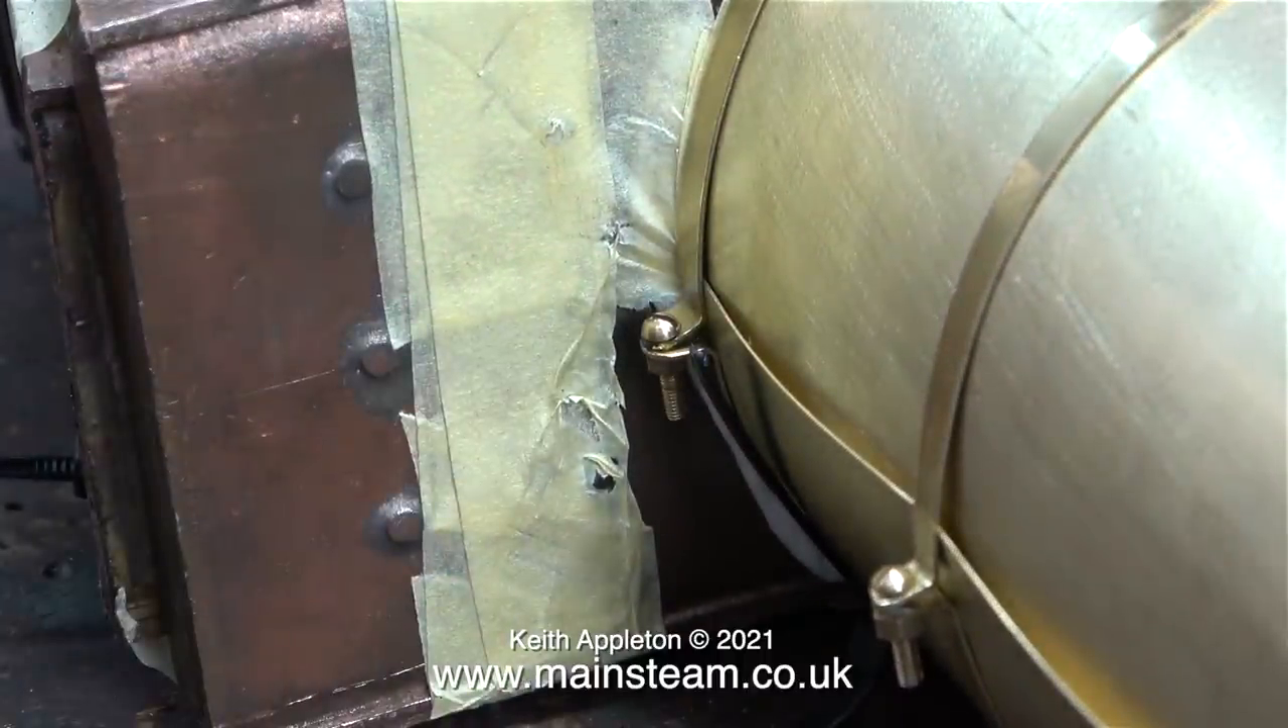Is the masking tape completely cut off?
No.